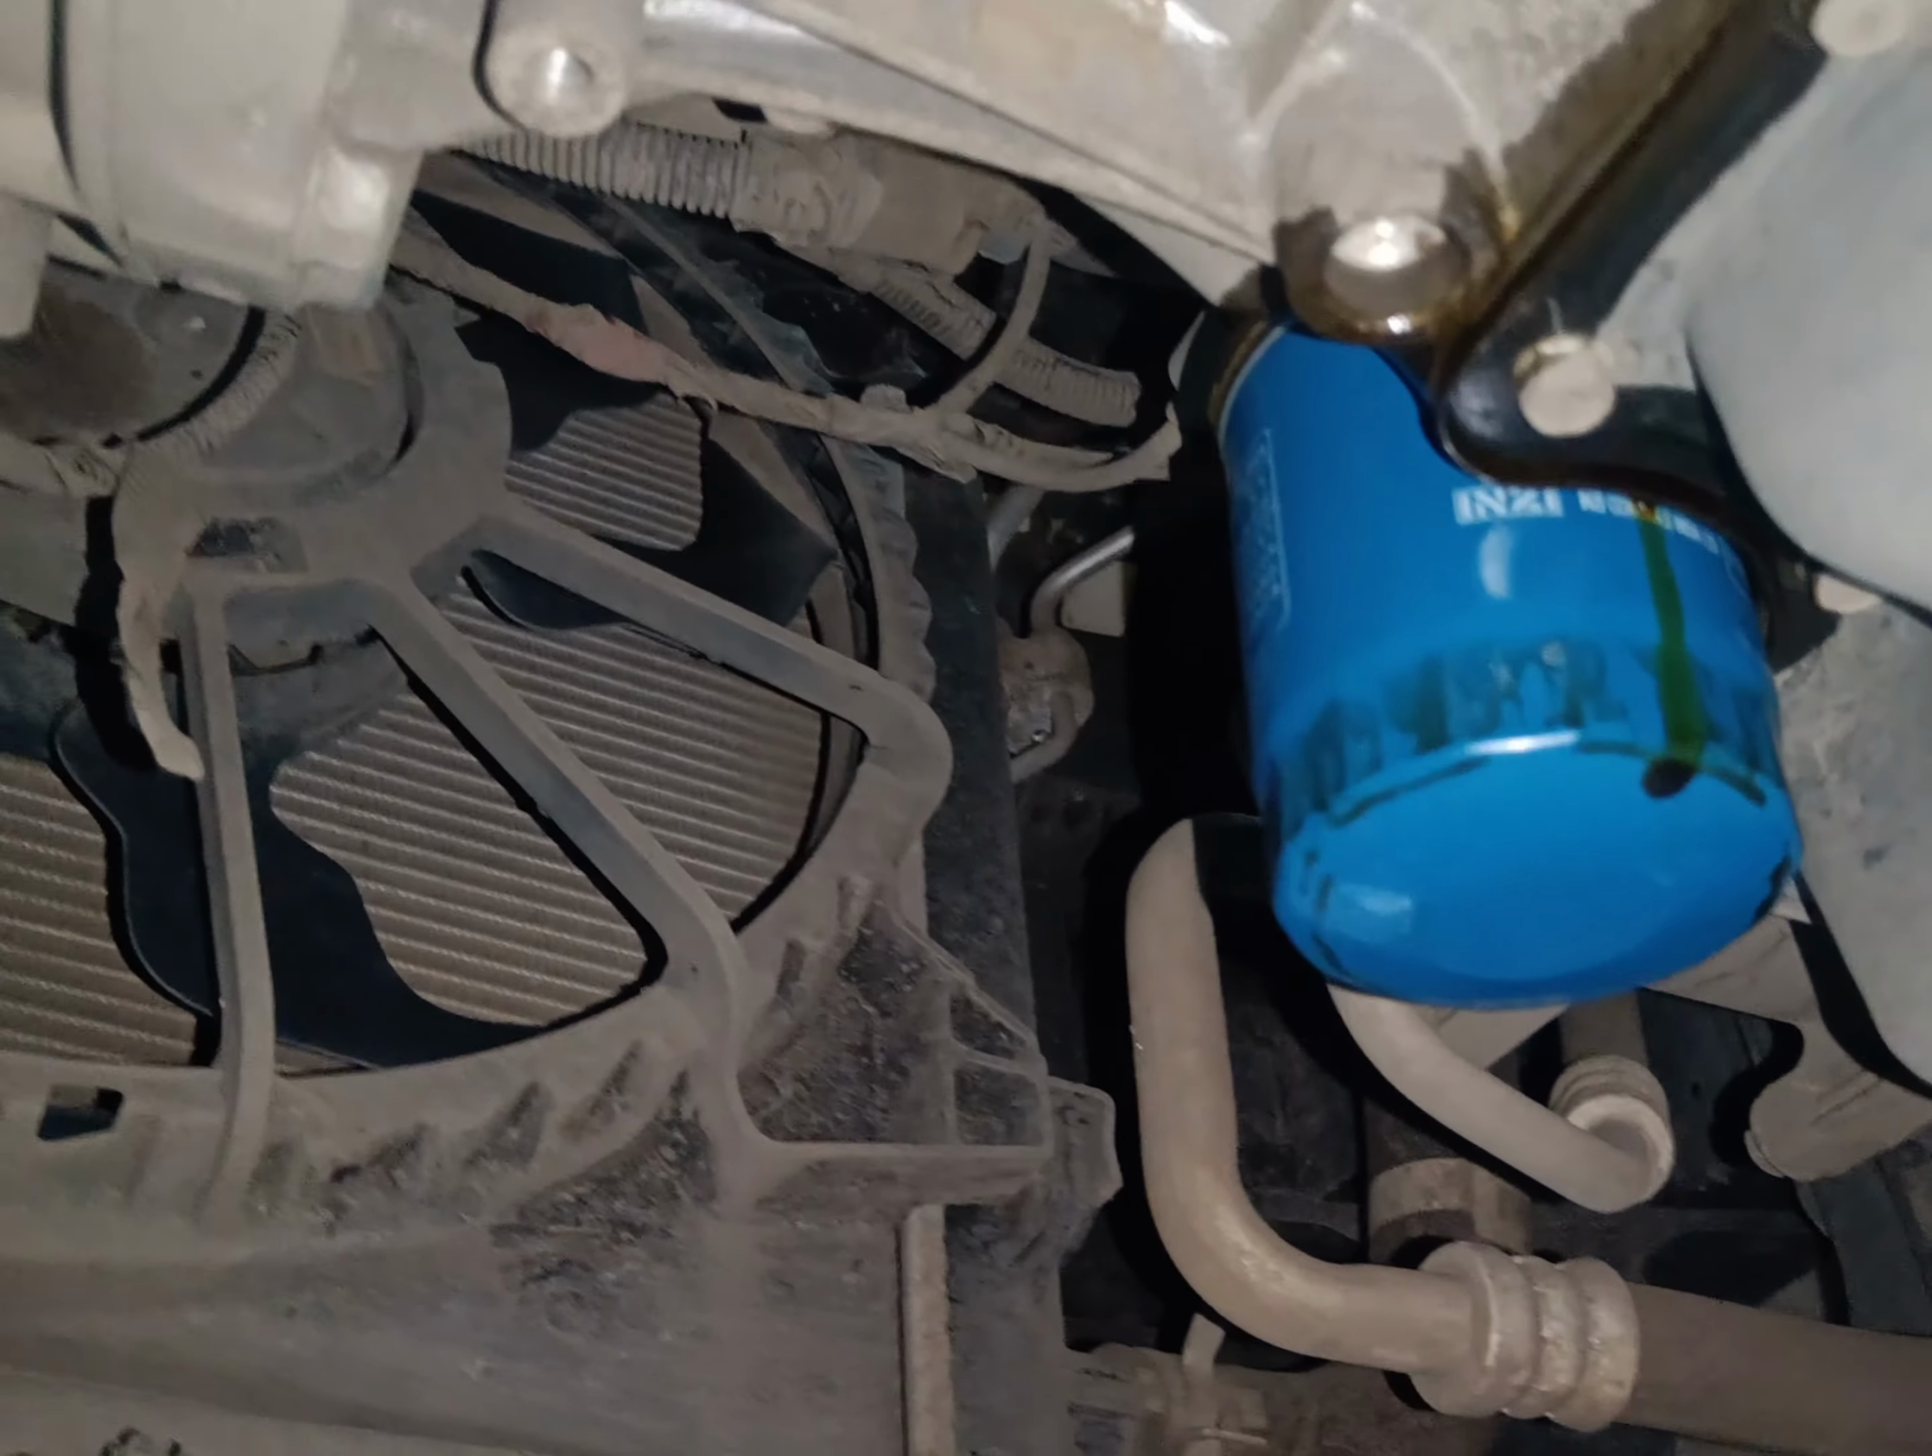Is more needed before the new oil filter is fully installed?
No.